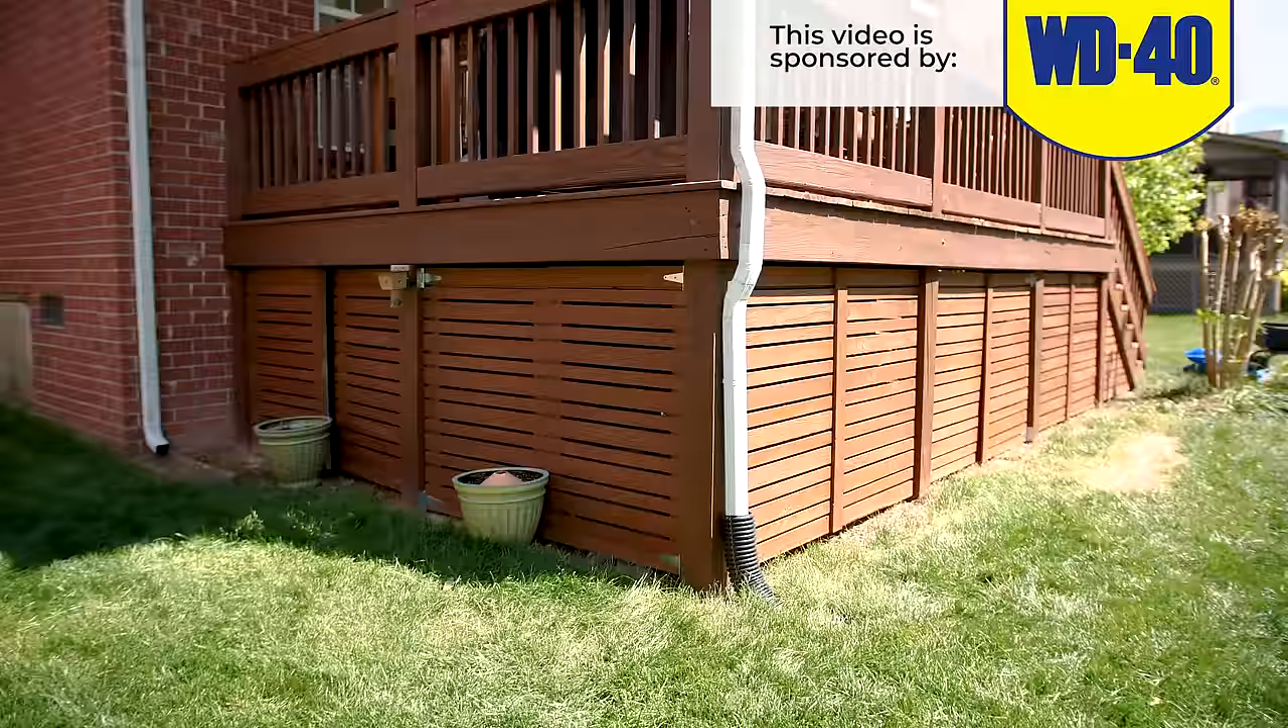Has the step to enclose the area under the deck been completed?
Yes.